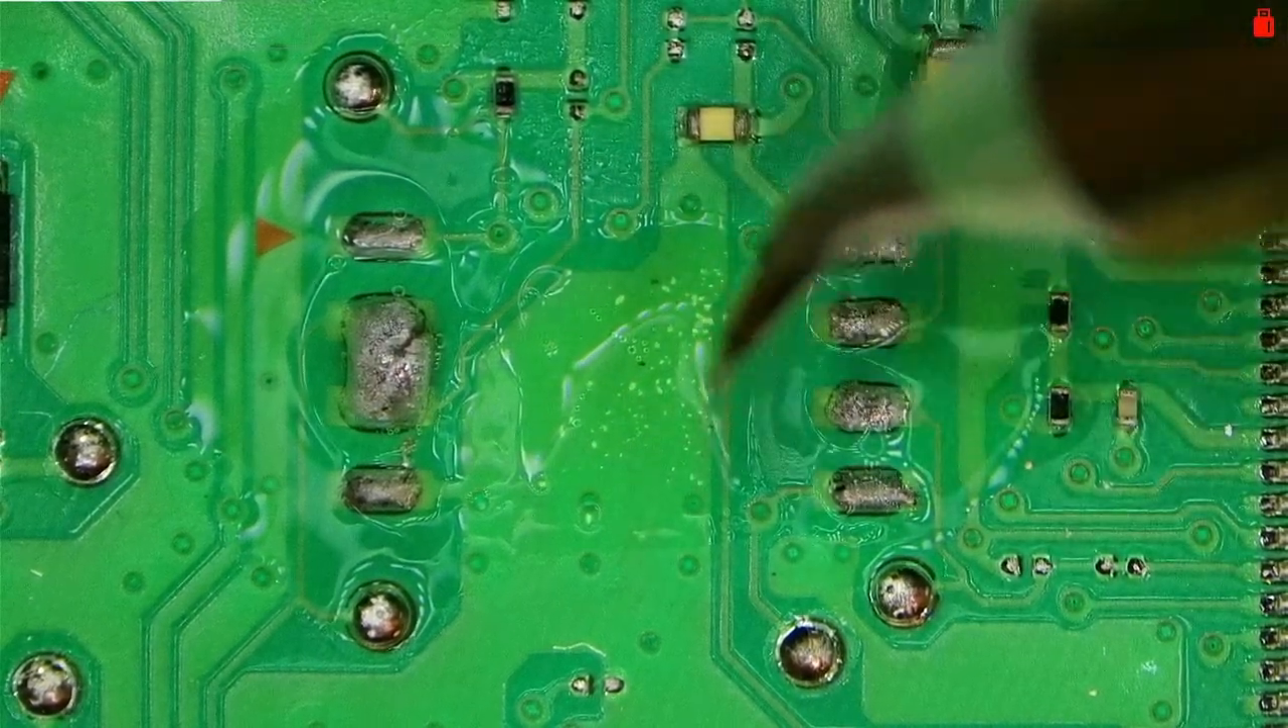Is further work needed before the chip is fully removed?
No.